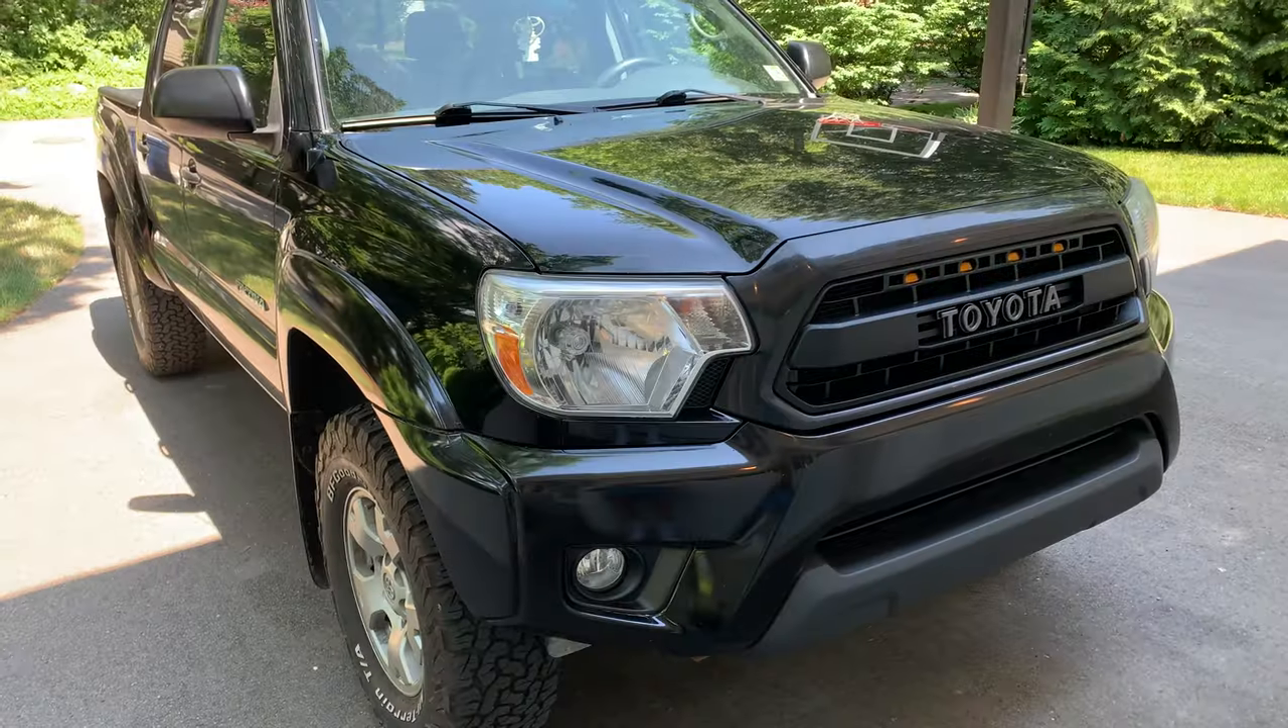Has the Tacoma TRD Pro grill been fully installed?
Yes.